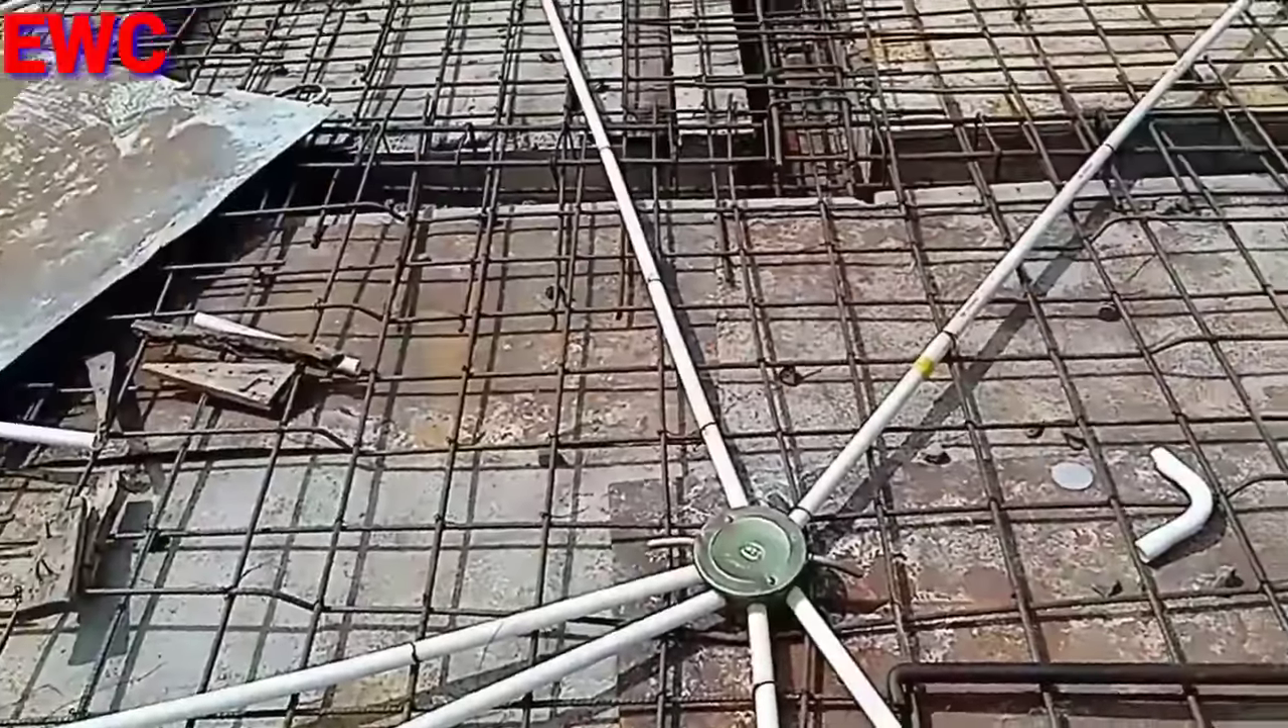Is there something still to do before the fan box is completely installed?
No.